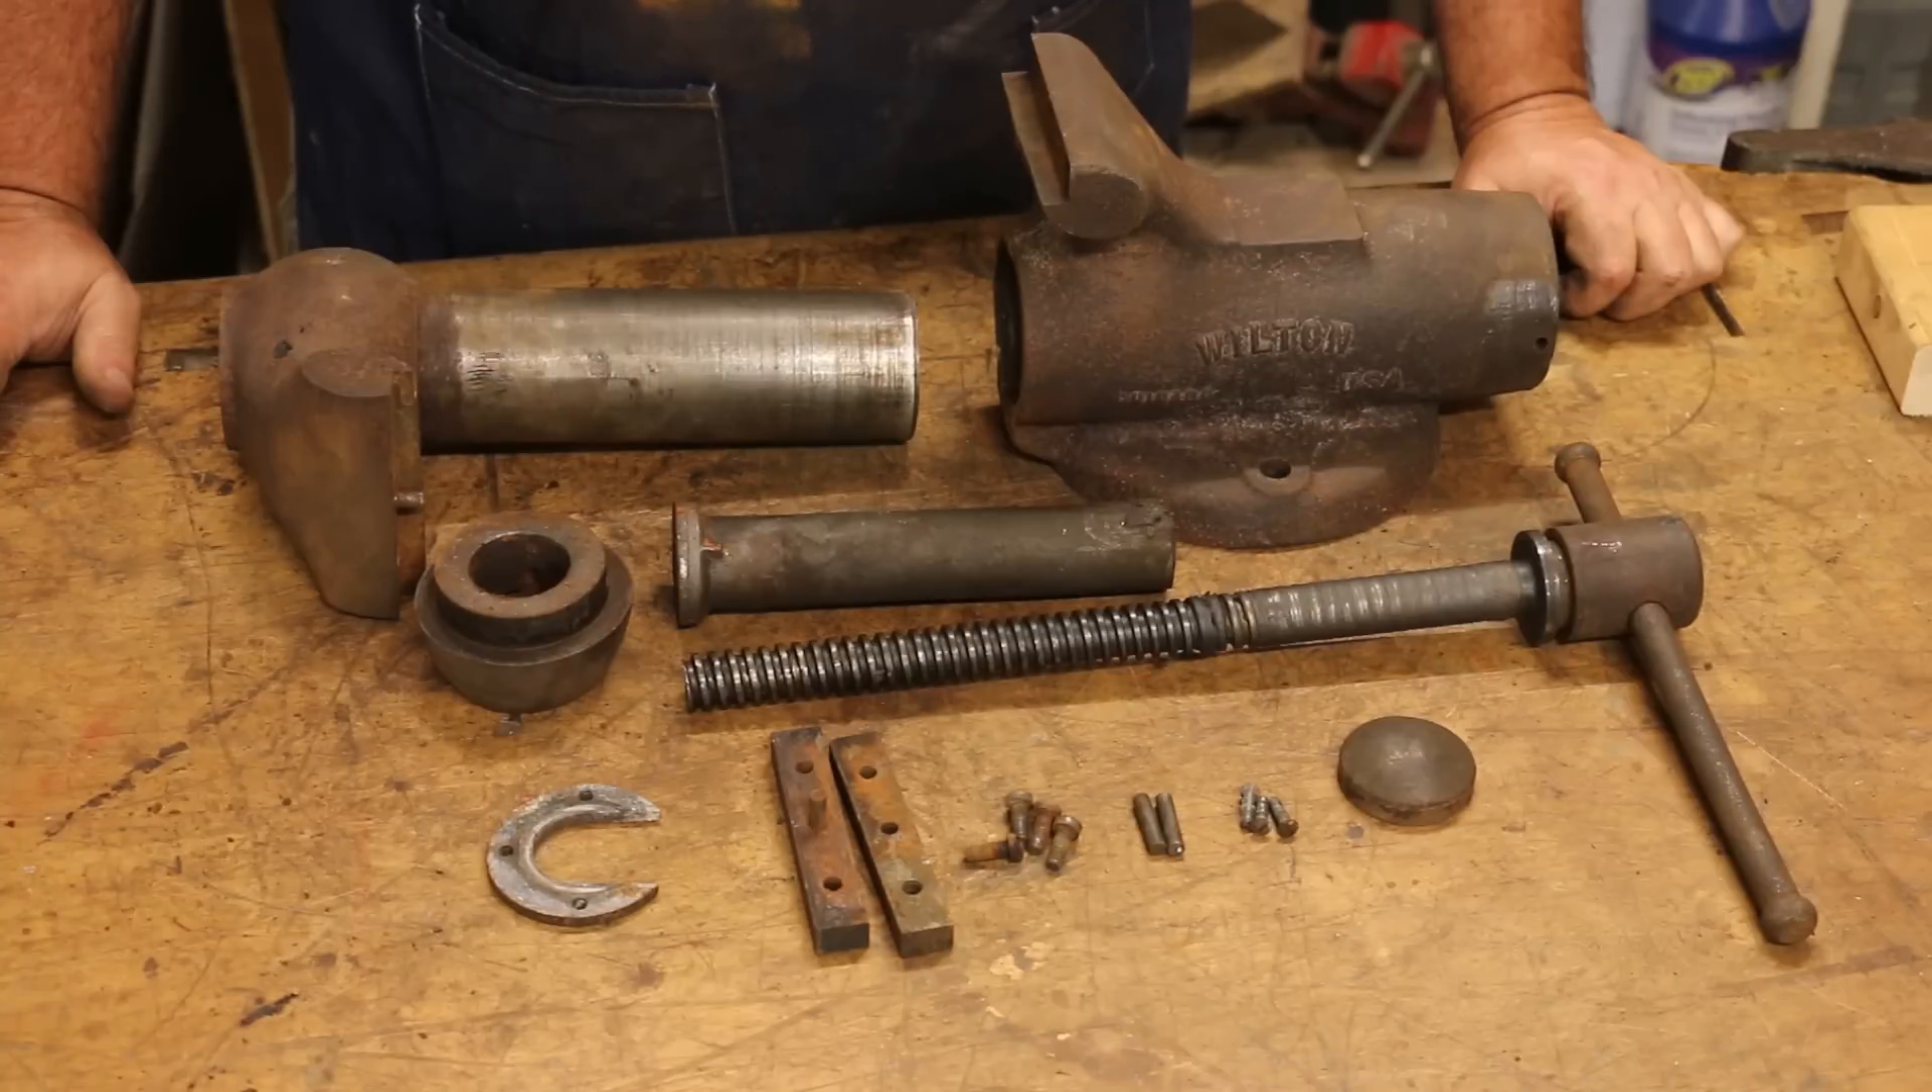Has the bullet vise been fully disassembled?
Yes.